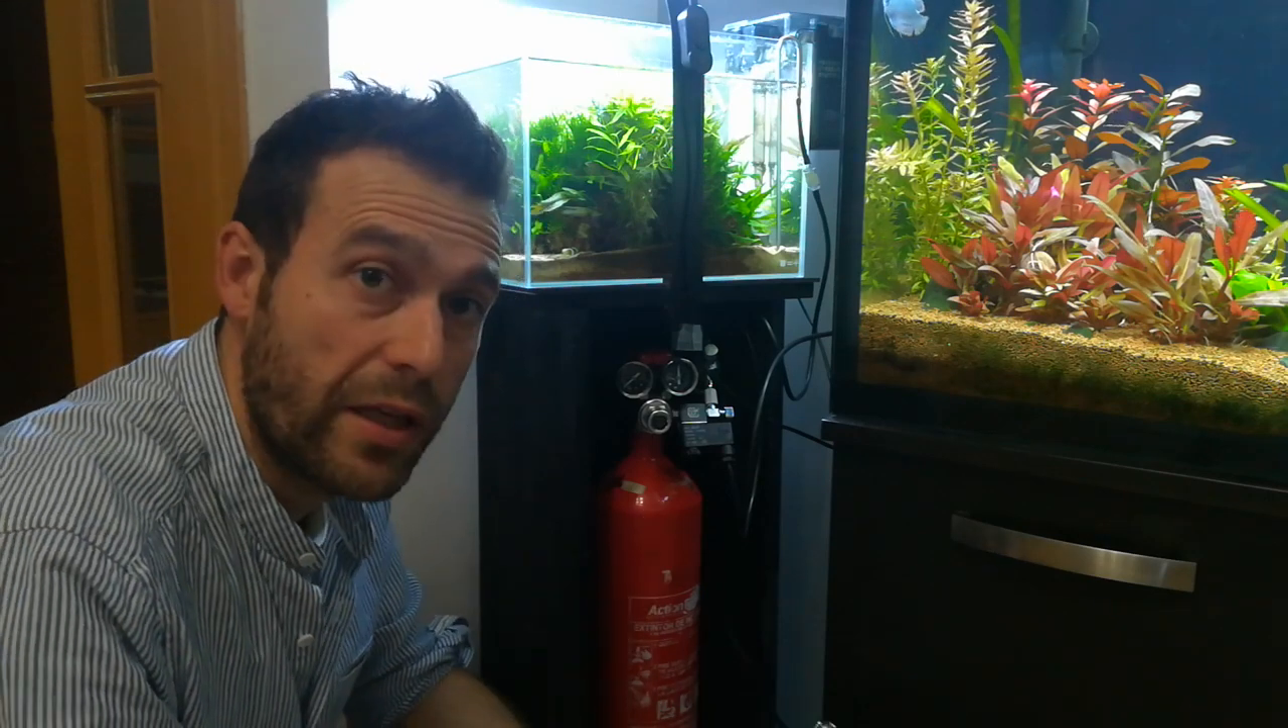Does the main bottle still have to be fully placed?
No.